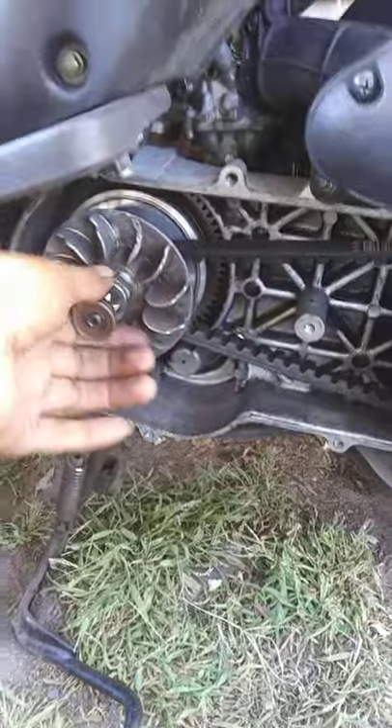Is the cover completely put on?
No.